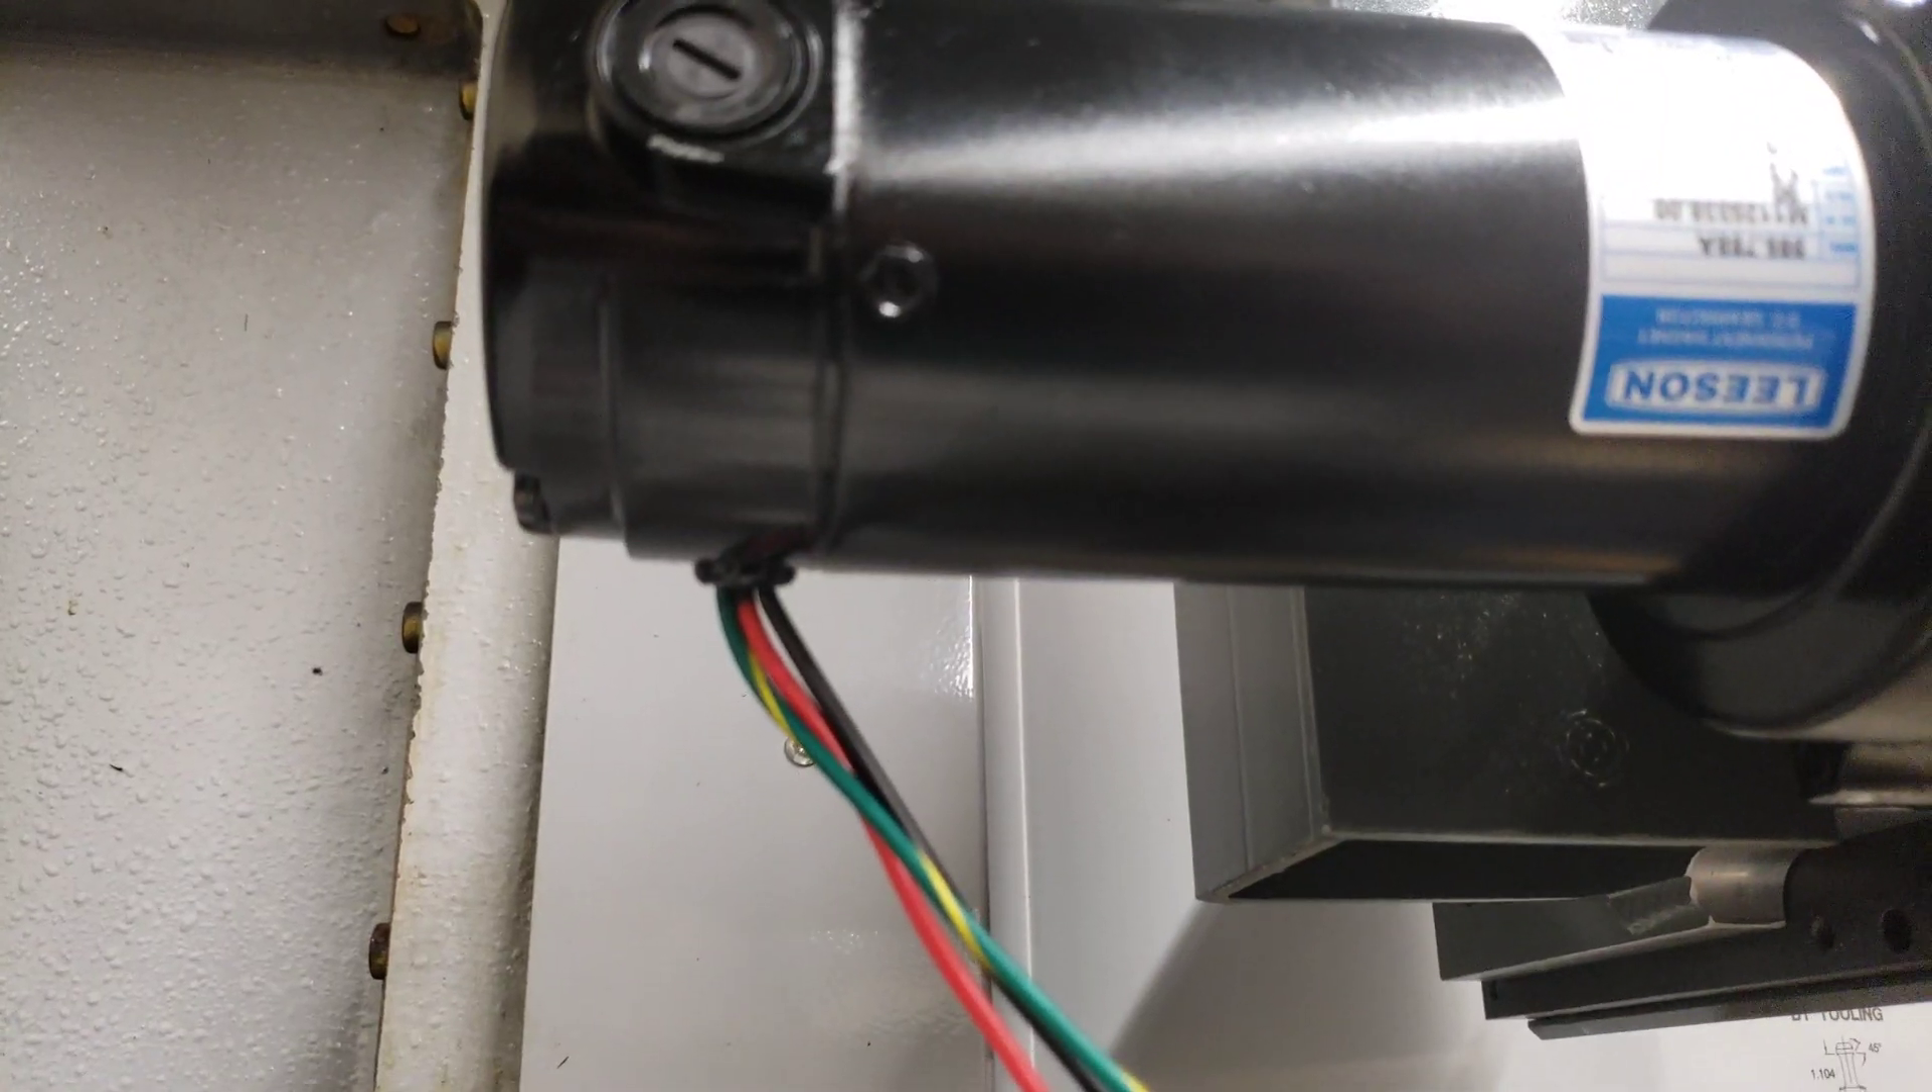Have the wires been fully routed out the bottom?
Yes.